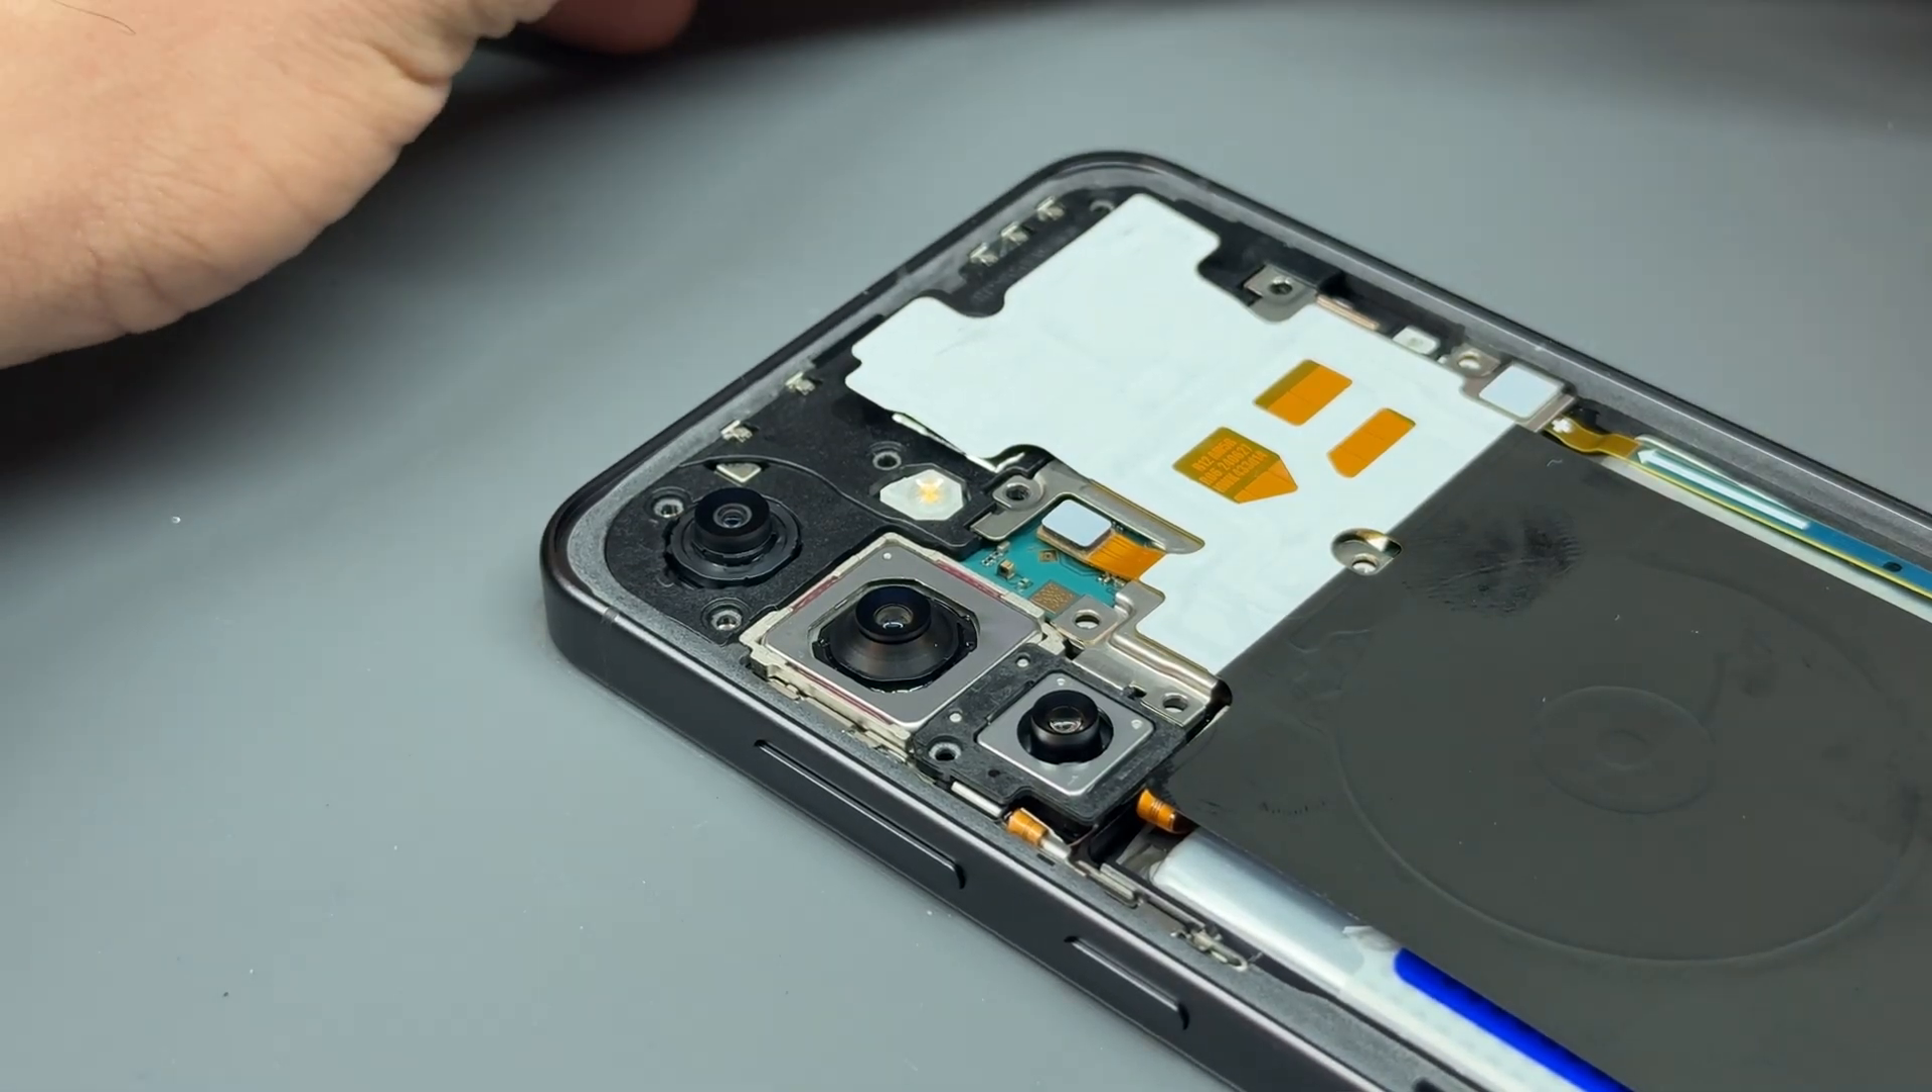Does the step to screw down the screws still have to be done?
Yes.